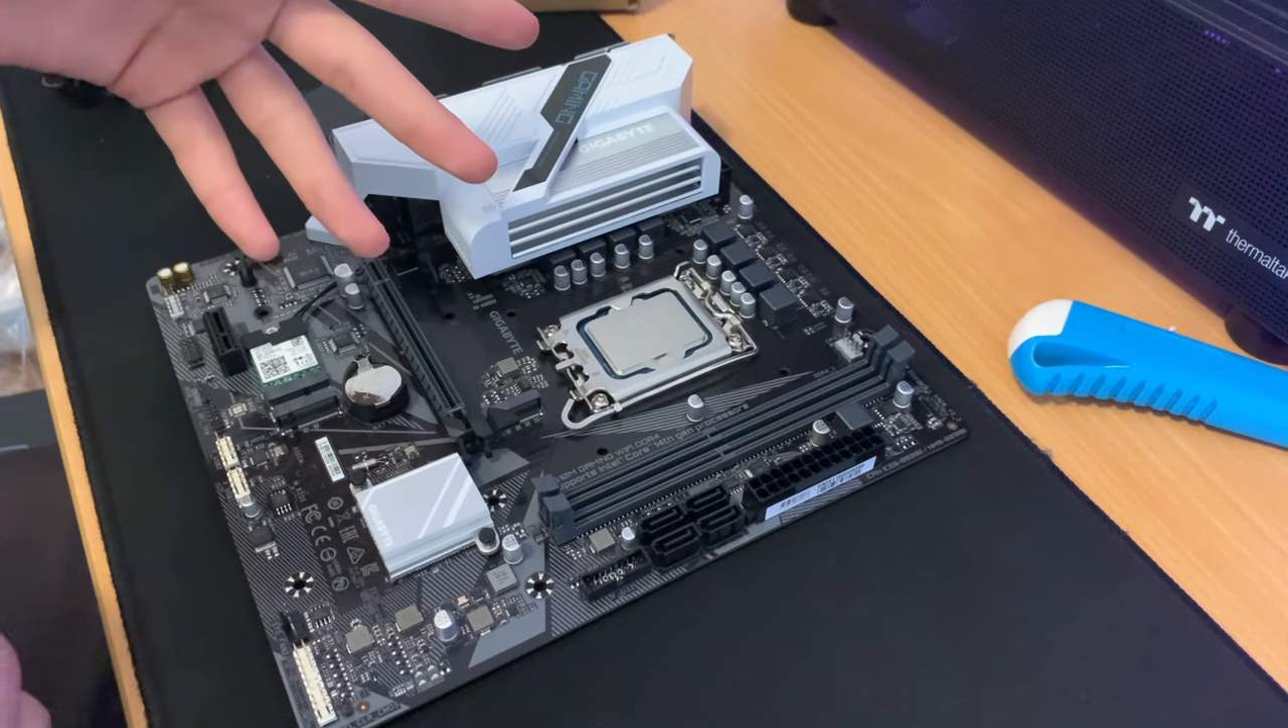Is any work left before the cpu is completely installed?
No.